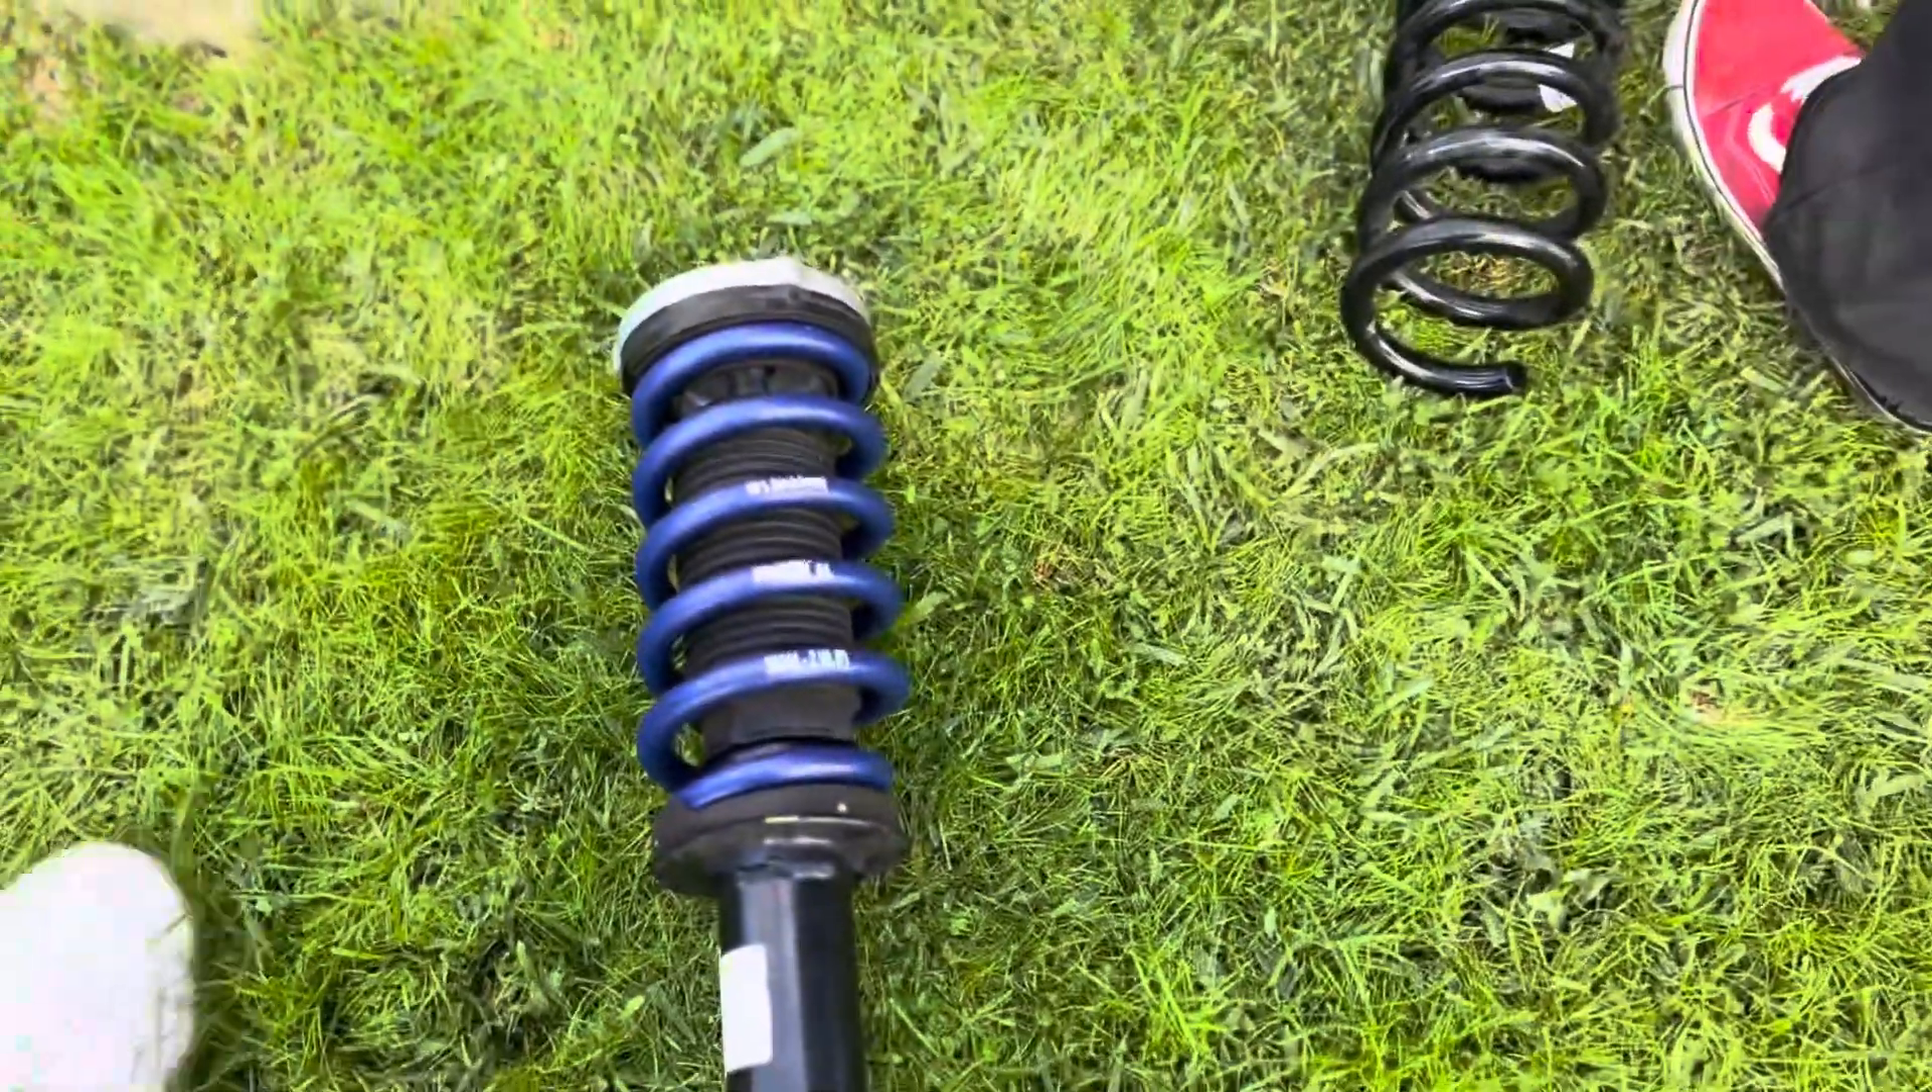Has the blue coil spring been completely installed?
Yes.